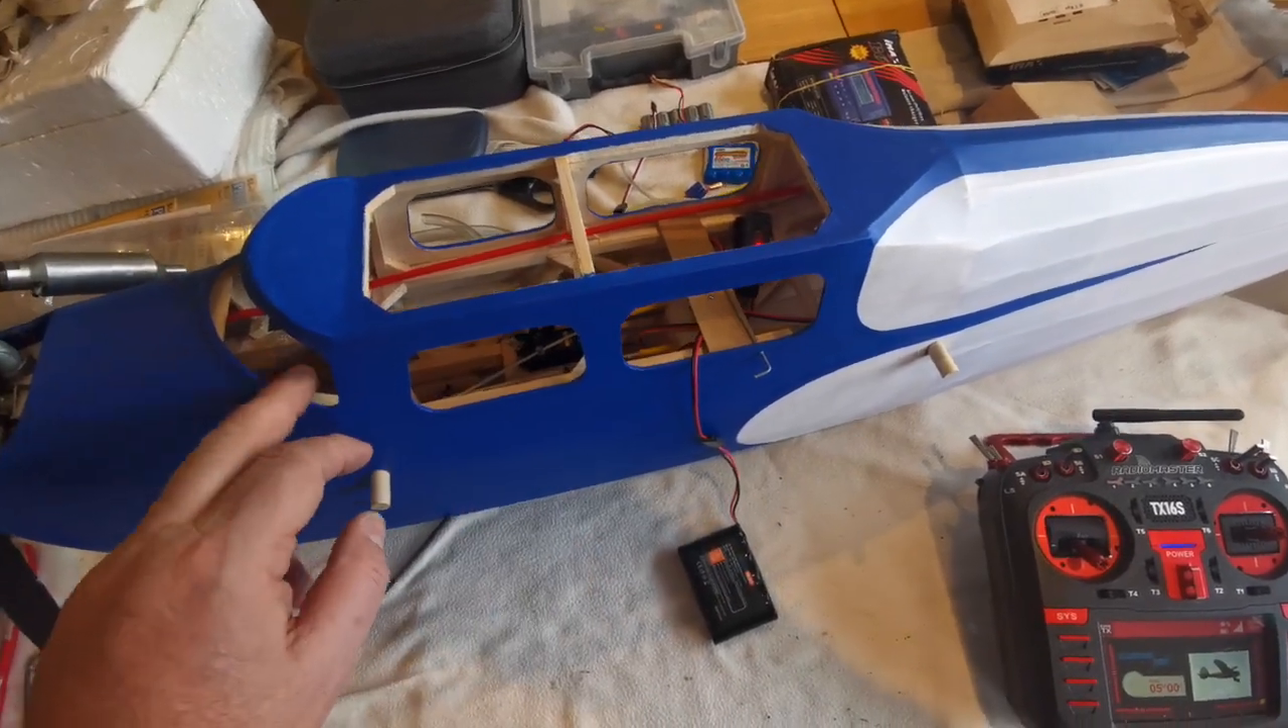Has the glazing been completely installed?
No.